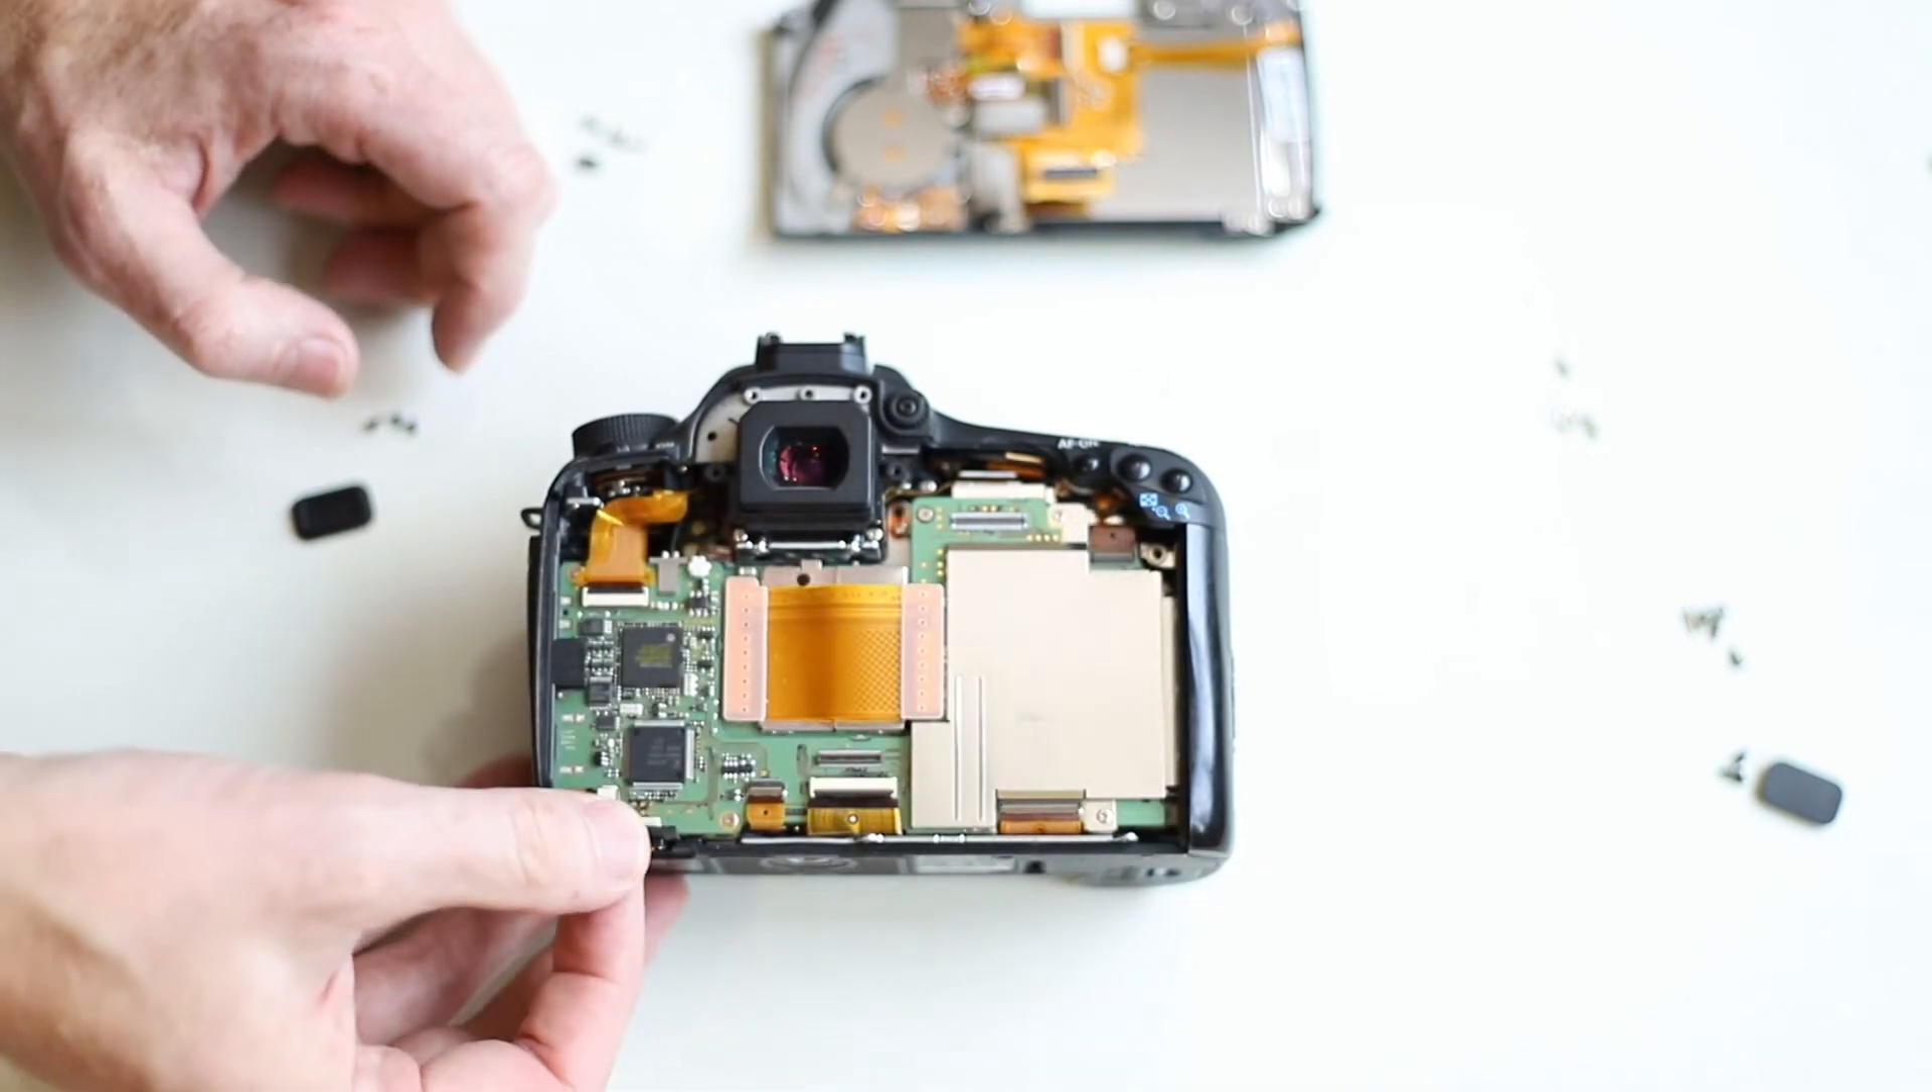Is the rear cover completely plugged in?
No.